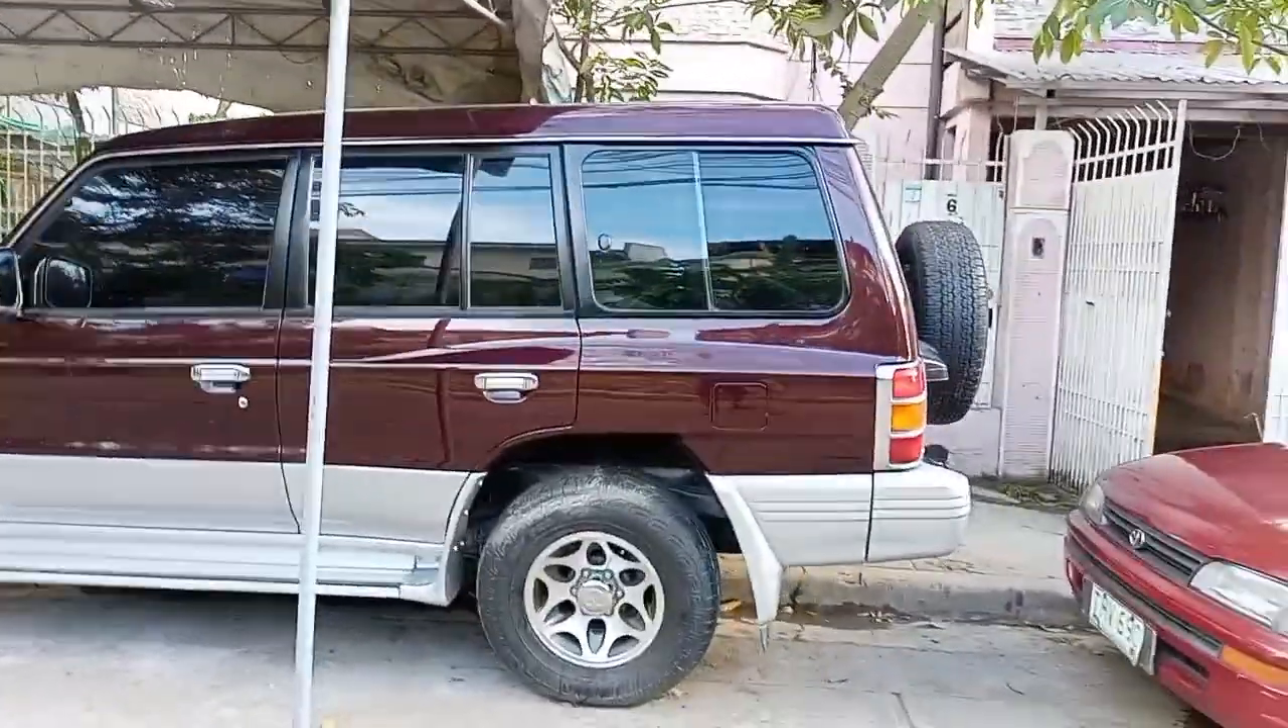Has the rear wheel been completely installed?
Yes.